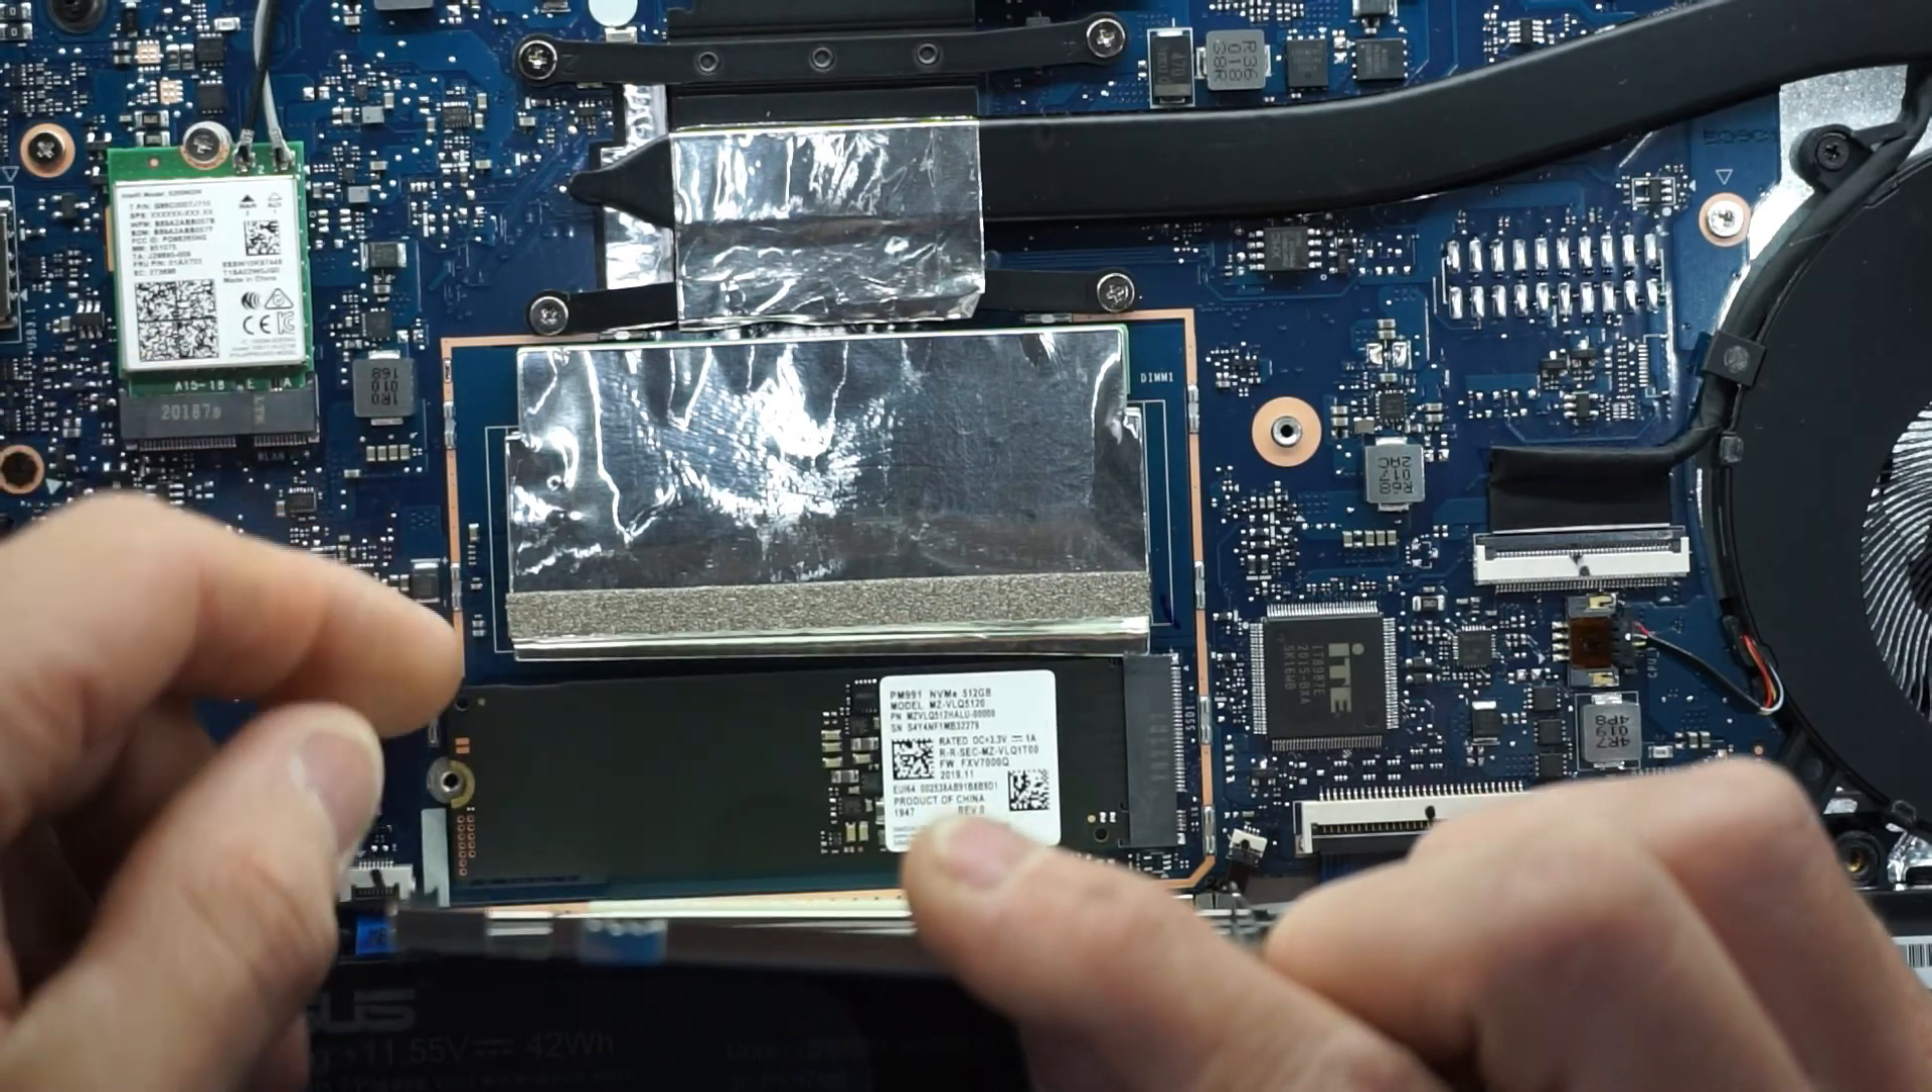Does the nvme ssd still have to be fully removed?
Yes.